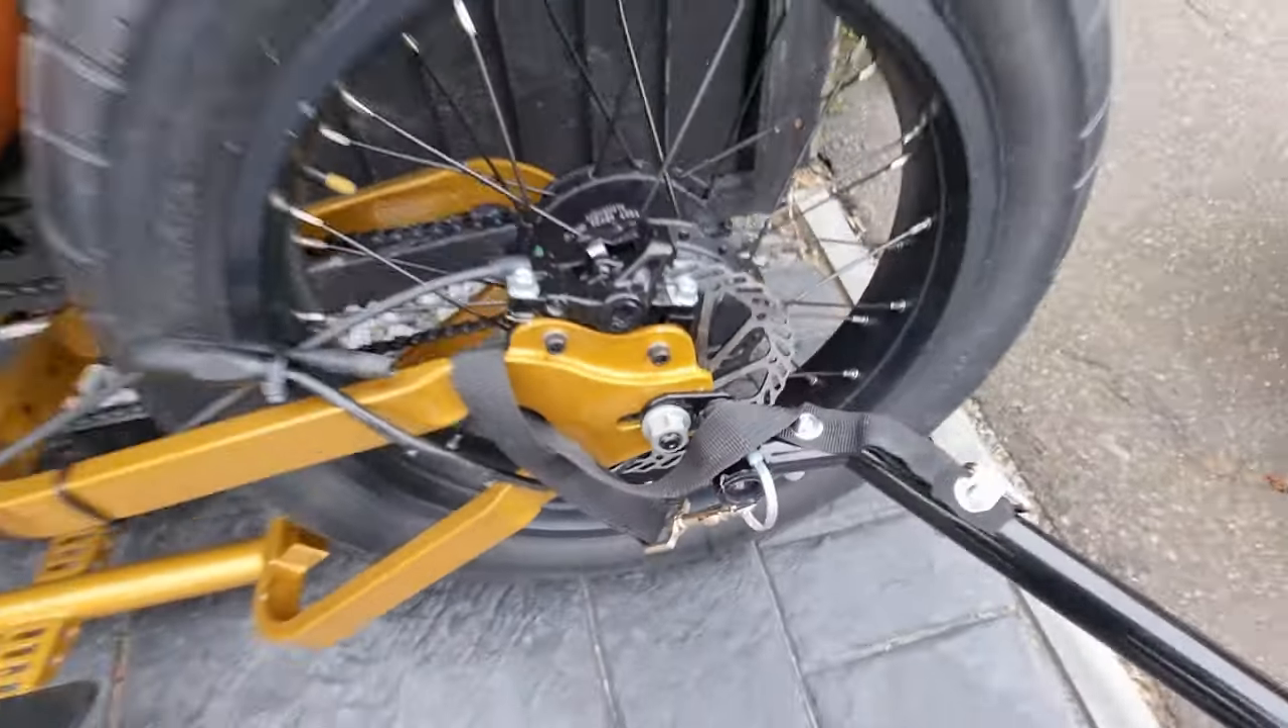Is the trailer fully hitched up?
Yes.